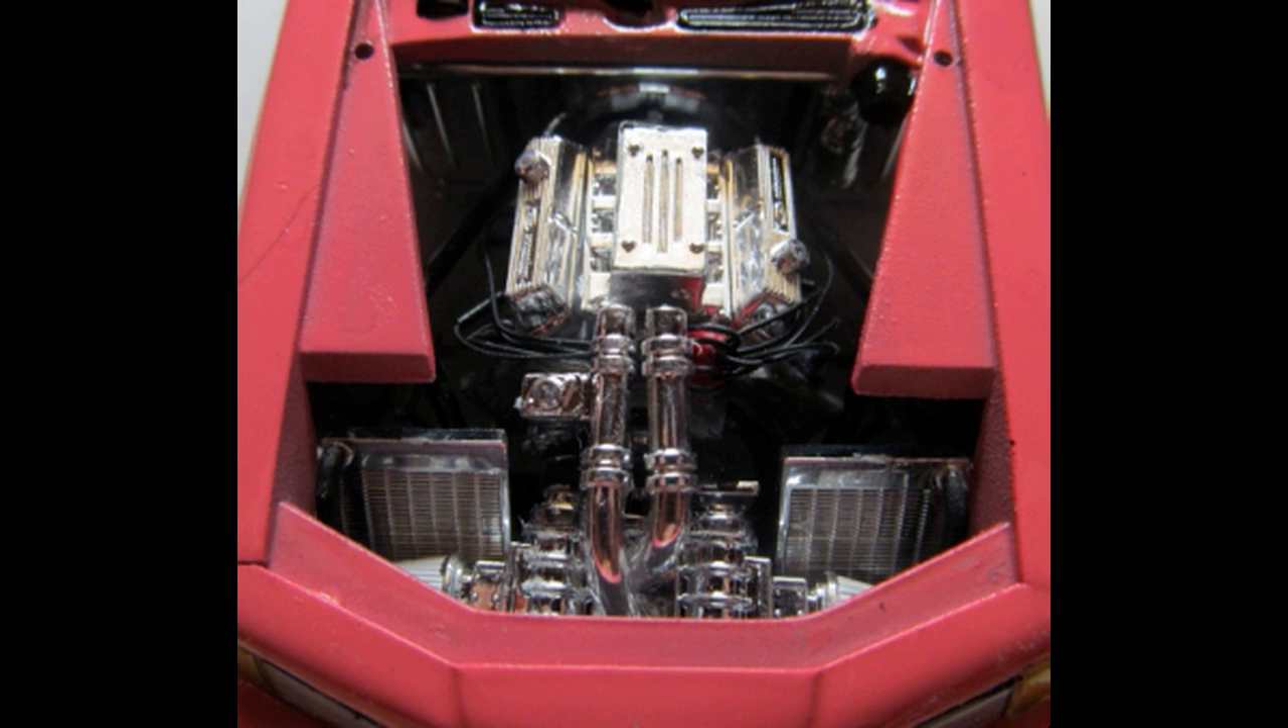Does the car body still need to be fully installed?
No.